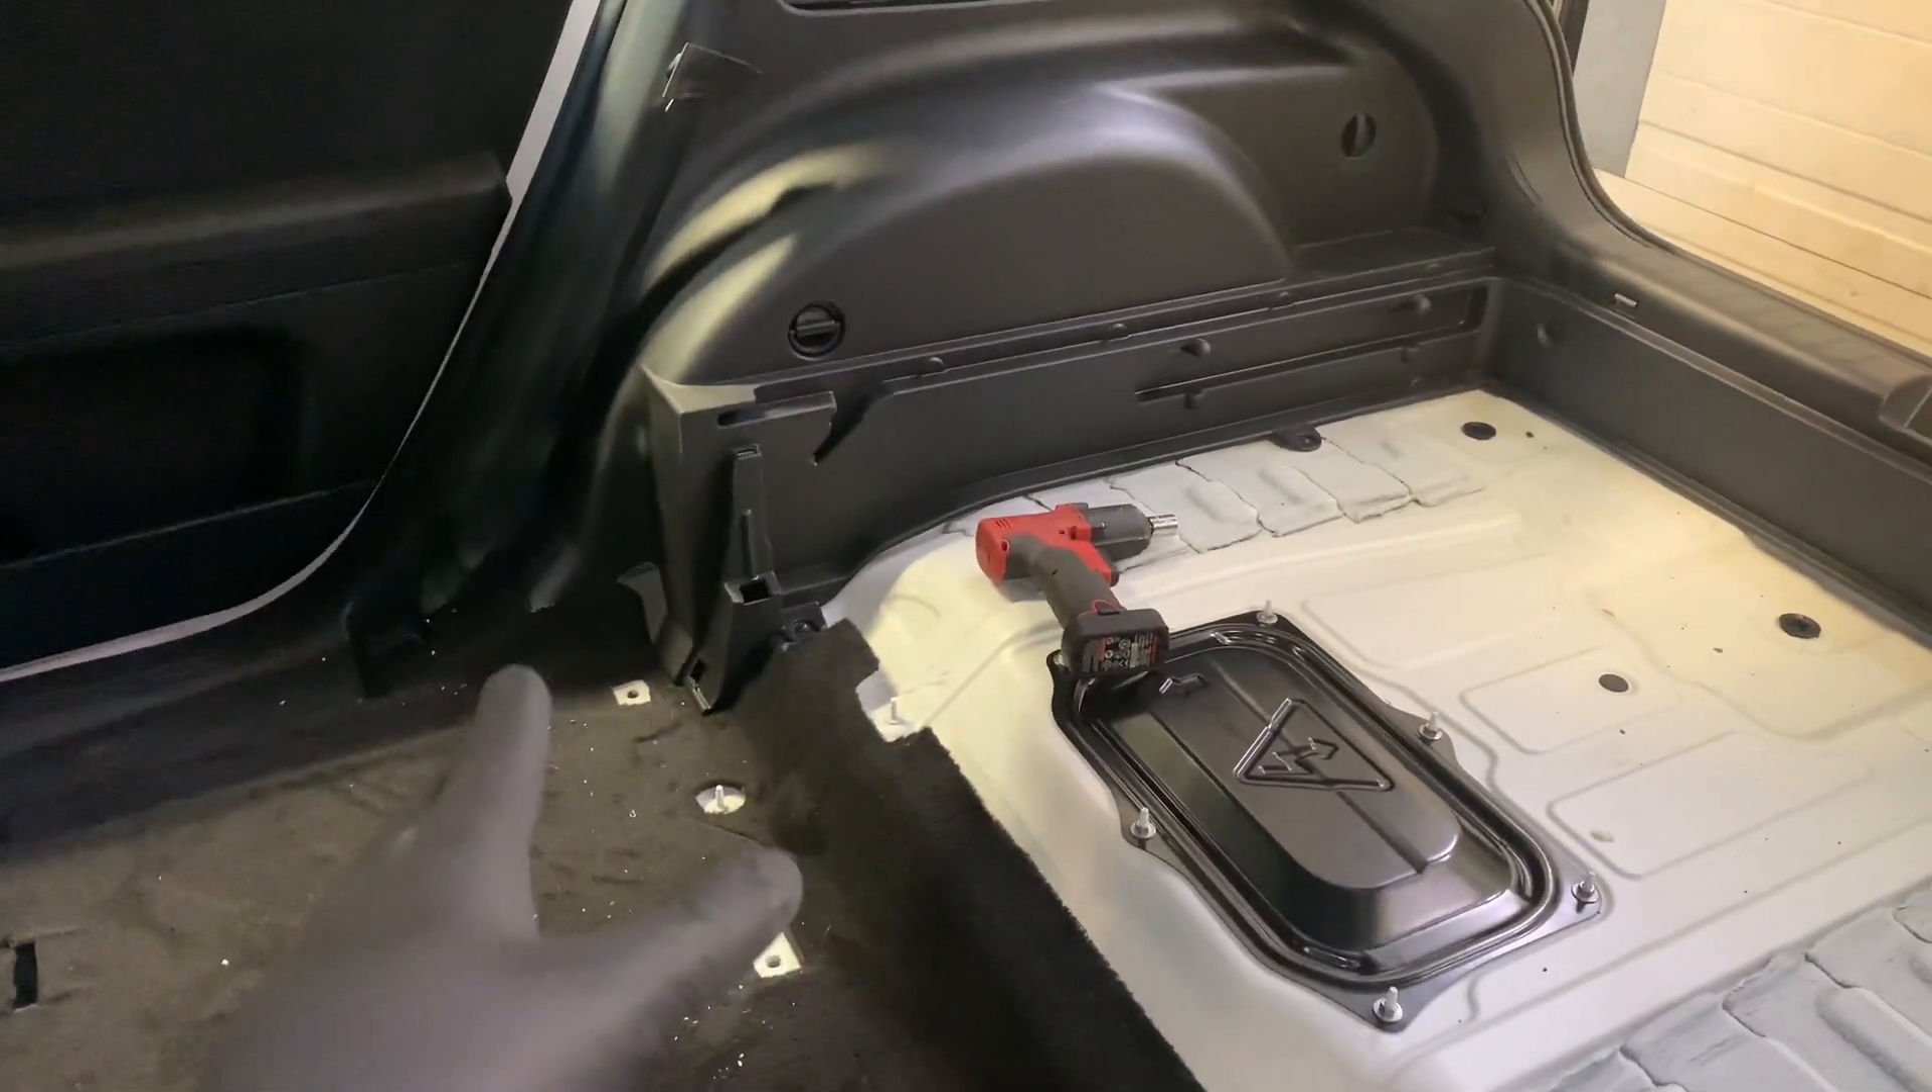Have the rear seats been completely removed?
Yes.